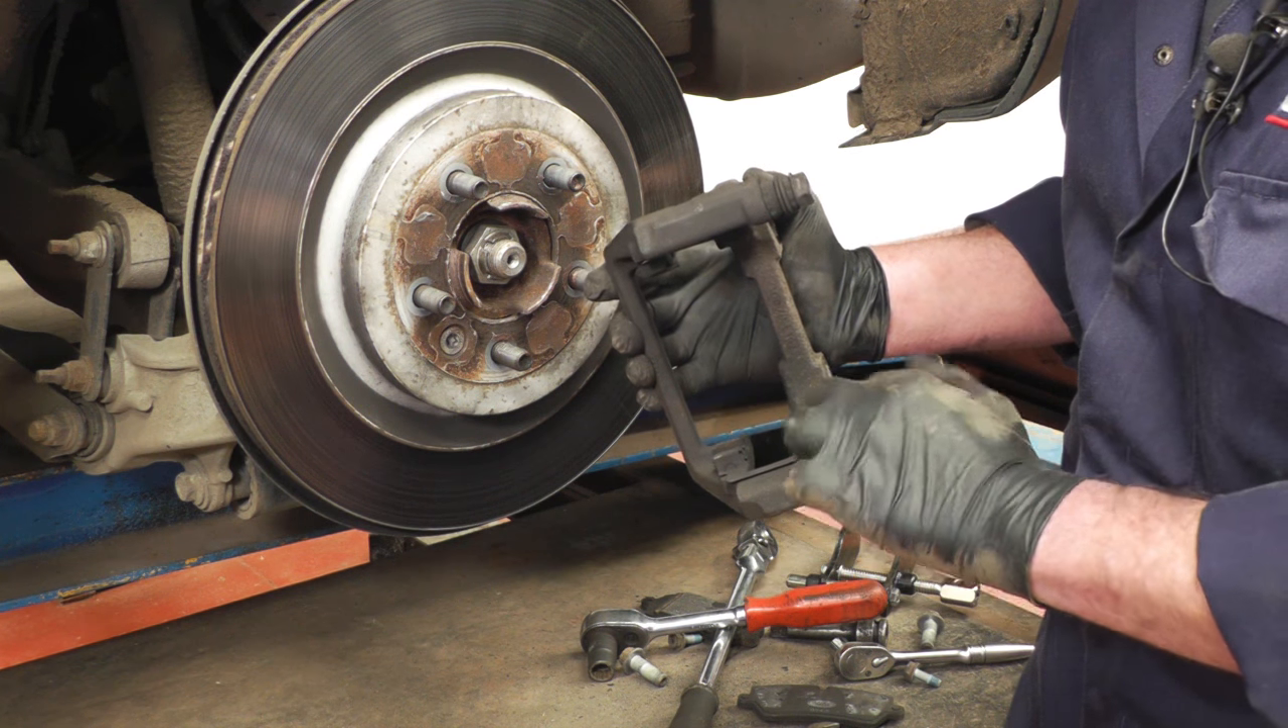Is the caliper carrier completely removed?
Yes.